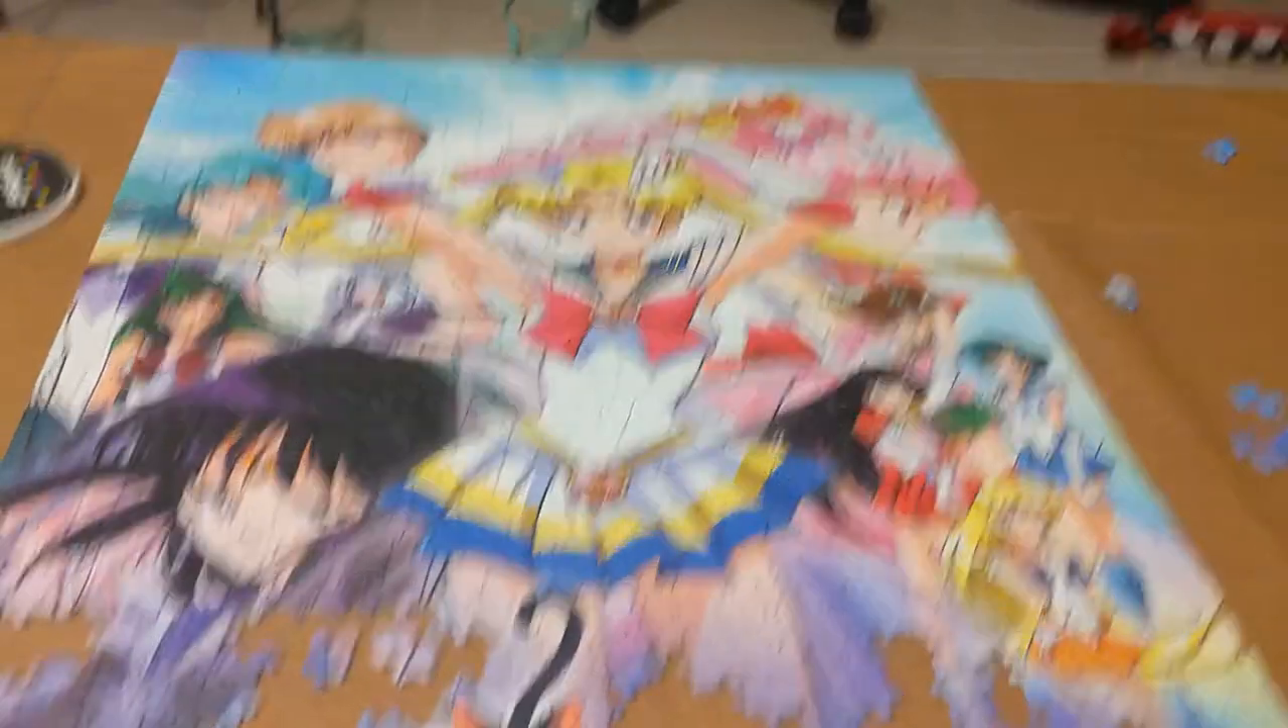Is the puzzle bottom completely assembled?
No.